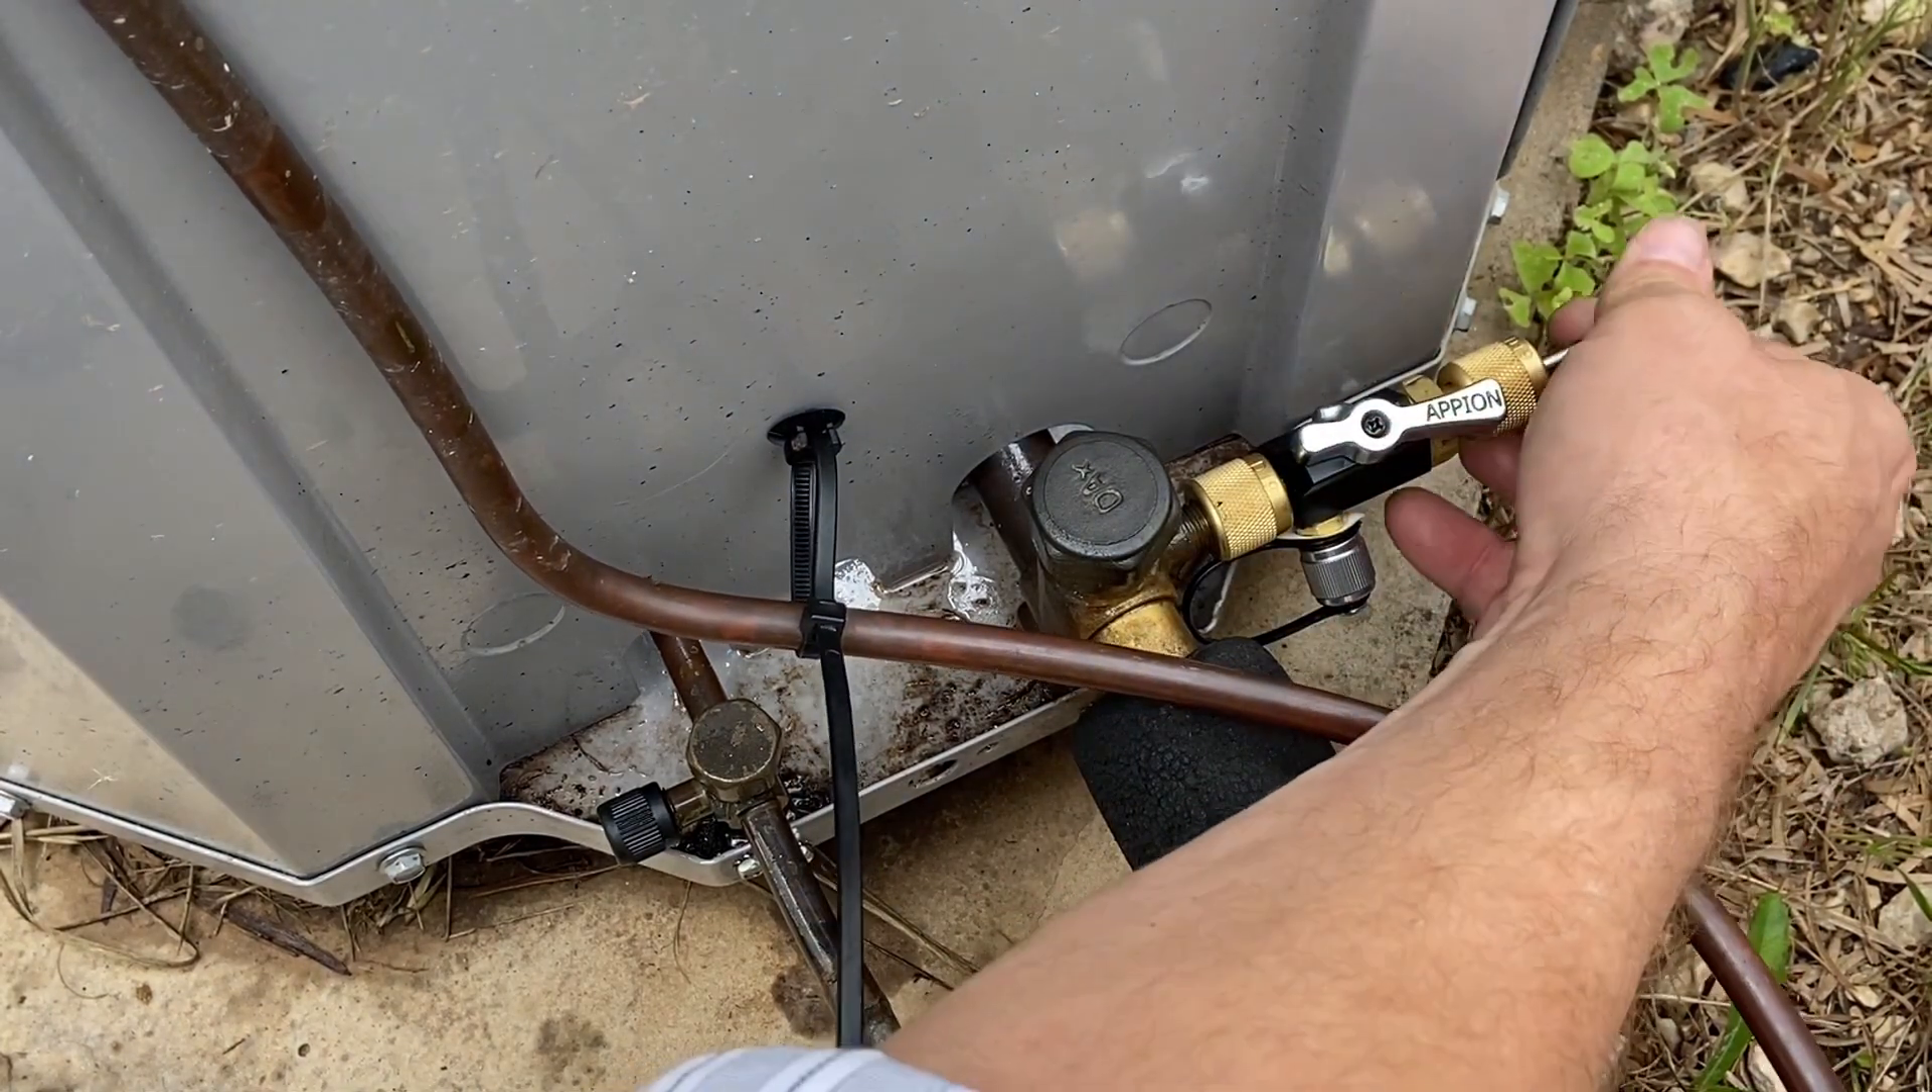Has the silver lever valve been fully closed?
No.